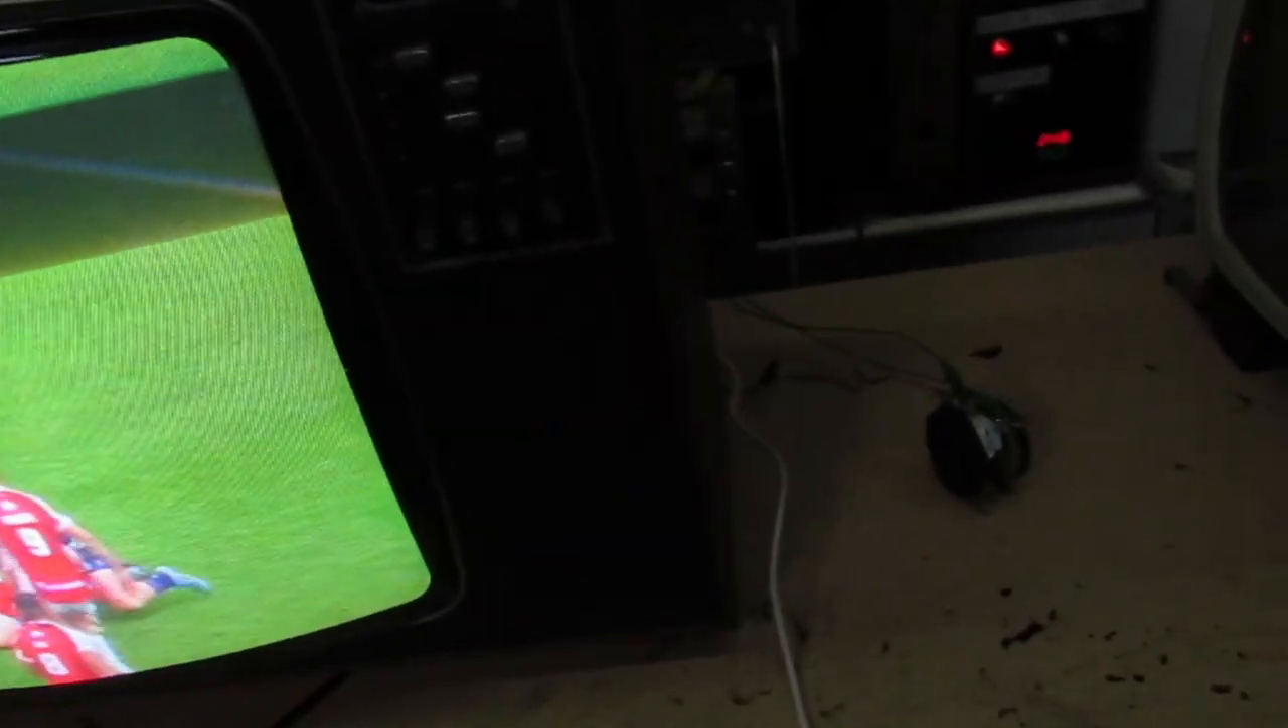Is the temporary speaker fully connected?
Yes.